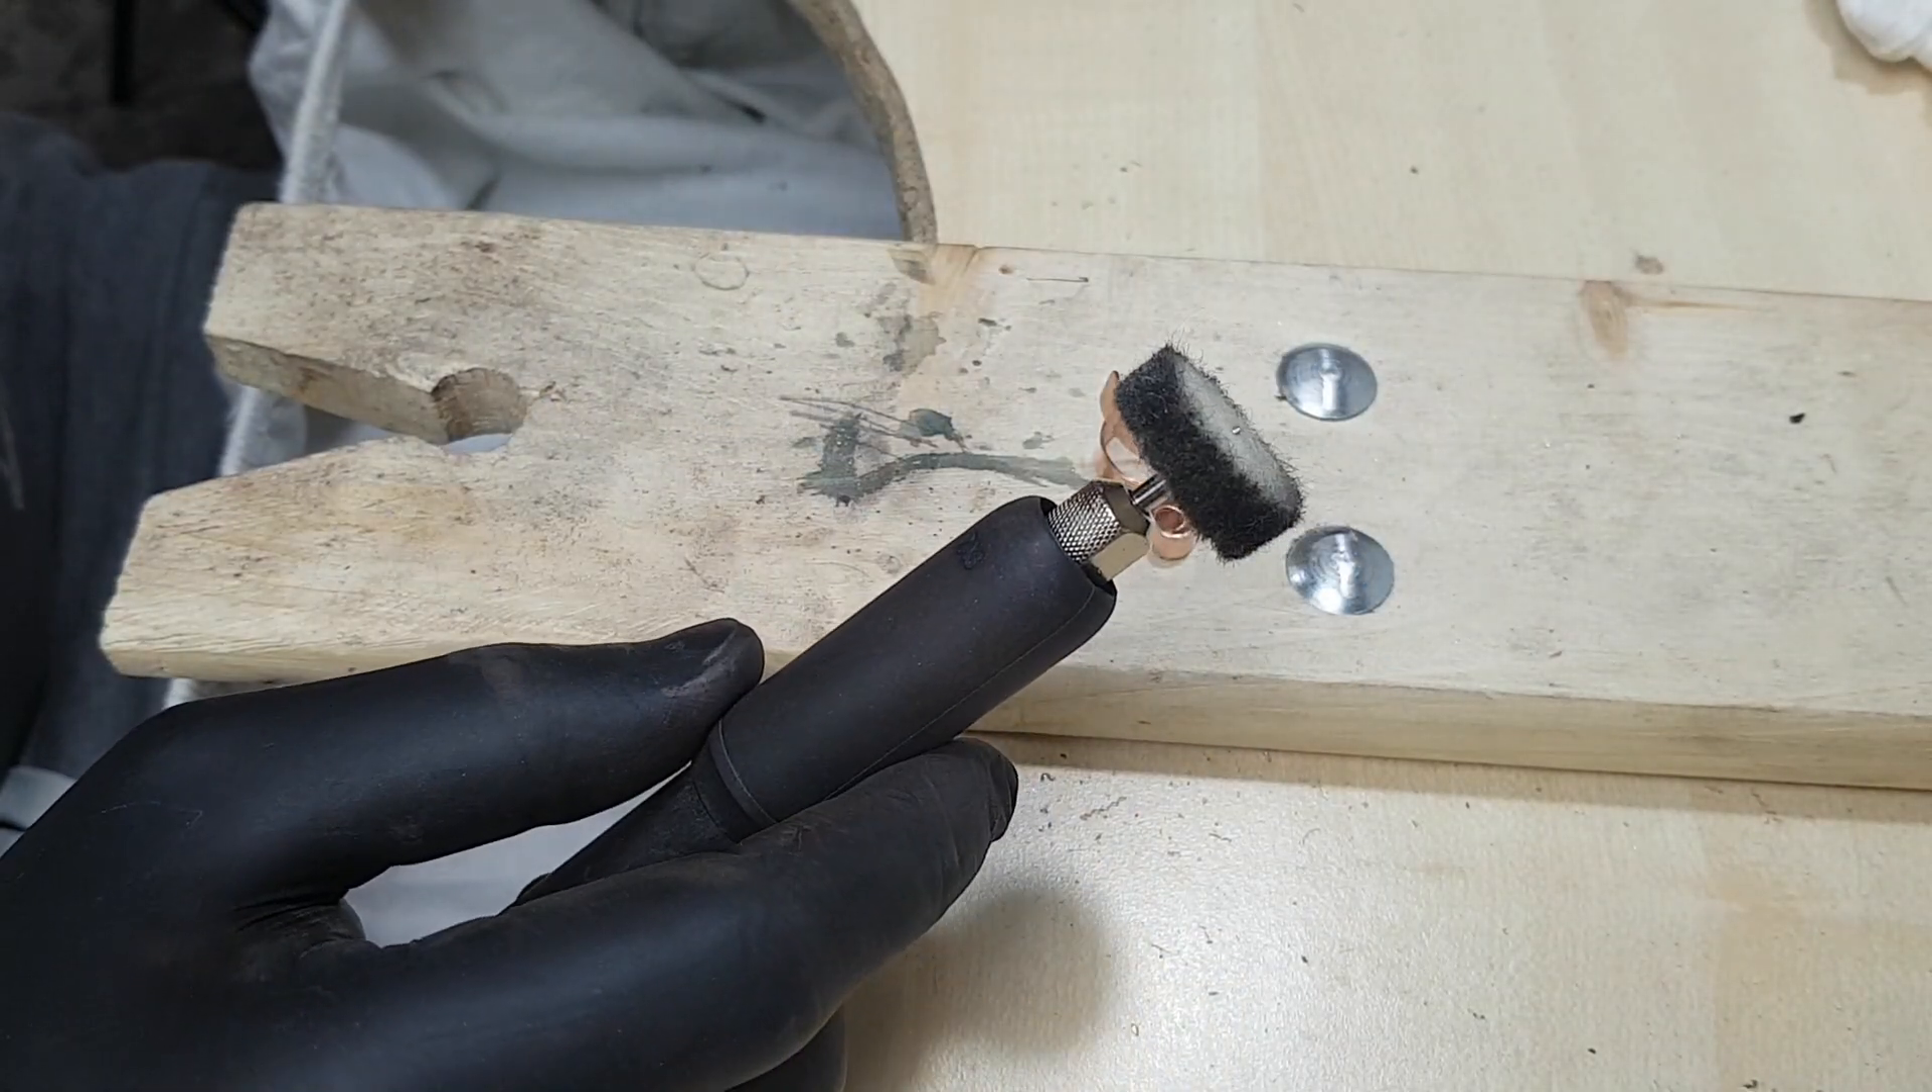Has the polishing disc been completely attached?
Yes.